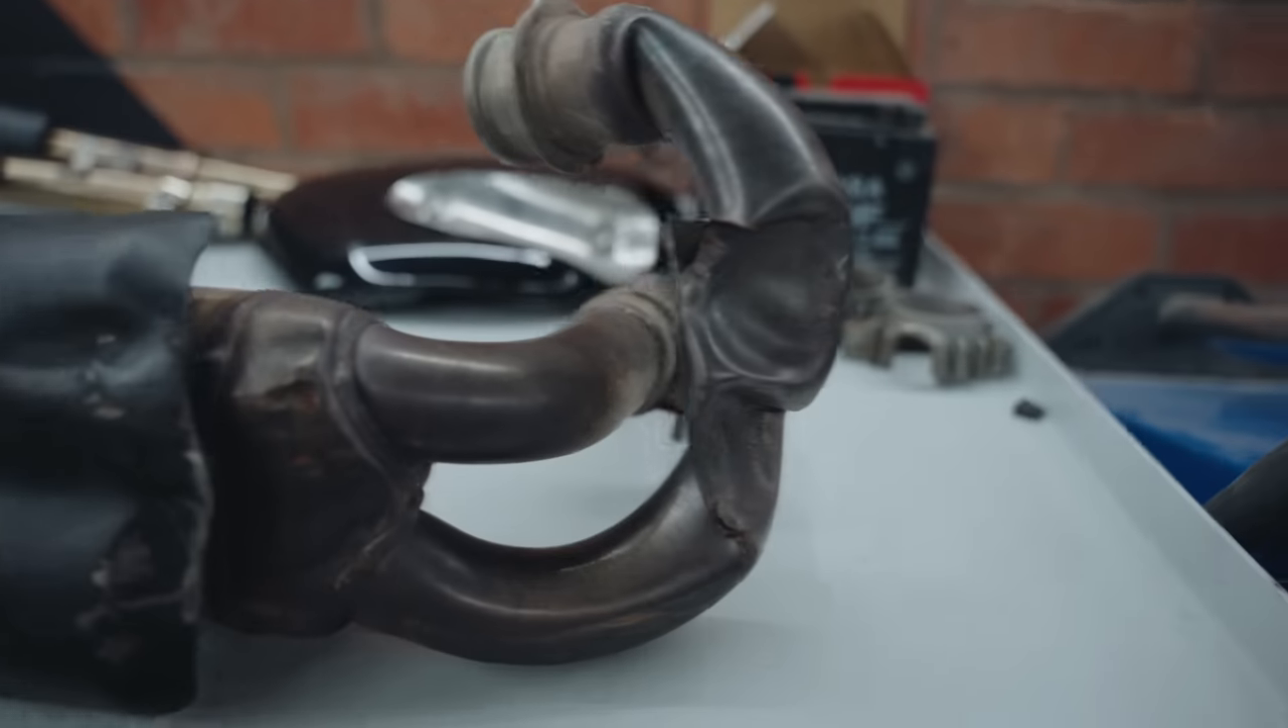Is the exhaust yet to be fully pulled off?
No.